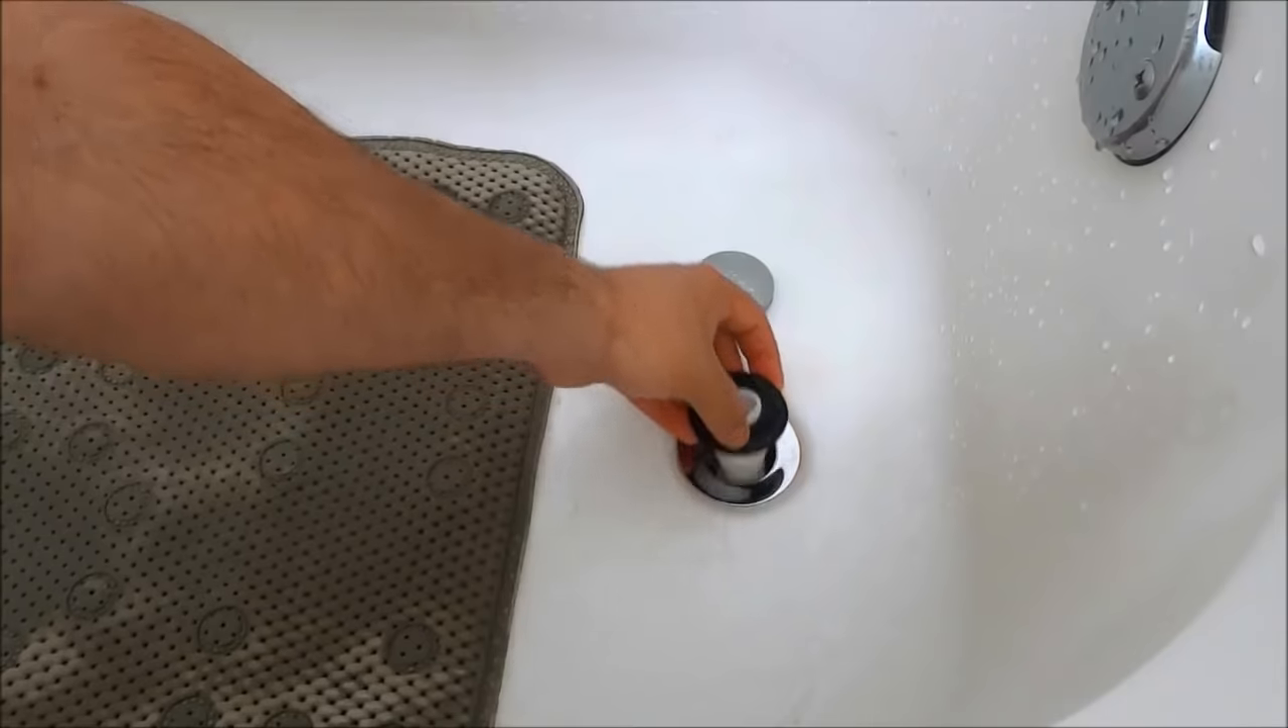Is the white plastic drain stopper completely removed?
No.